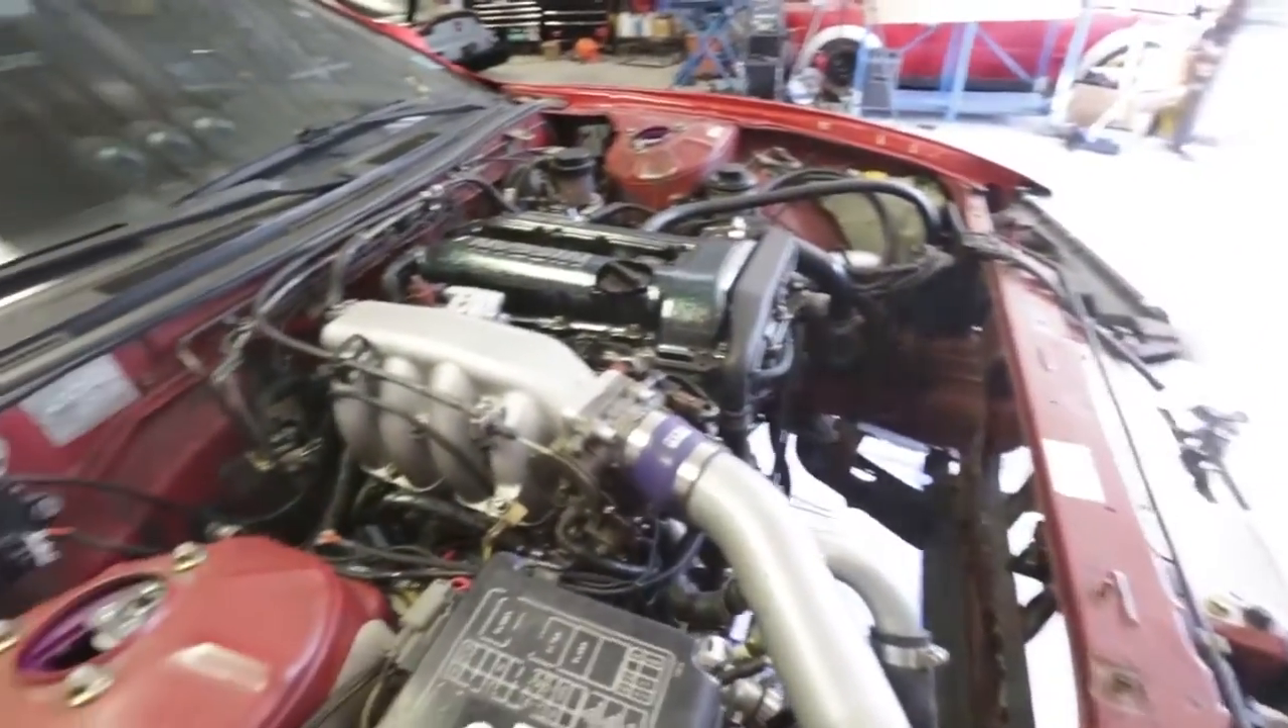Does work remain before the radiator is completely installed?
Yes.